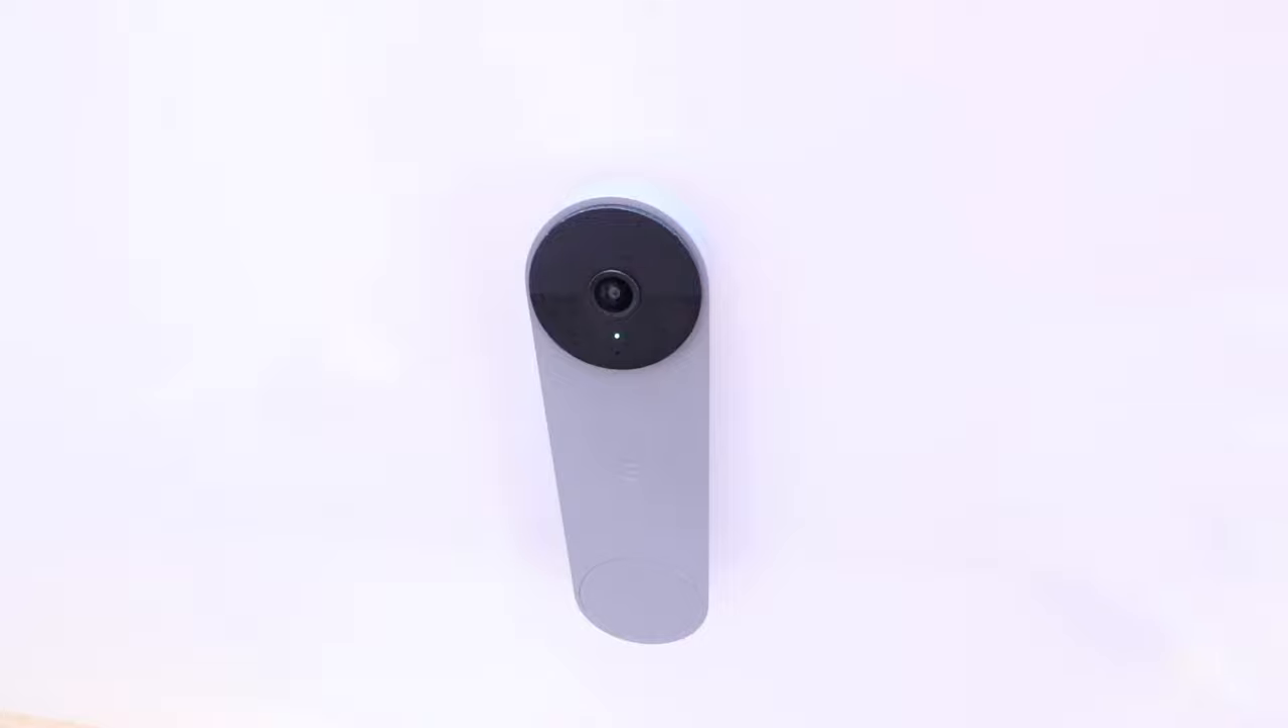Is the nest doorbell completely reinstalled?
Yes.